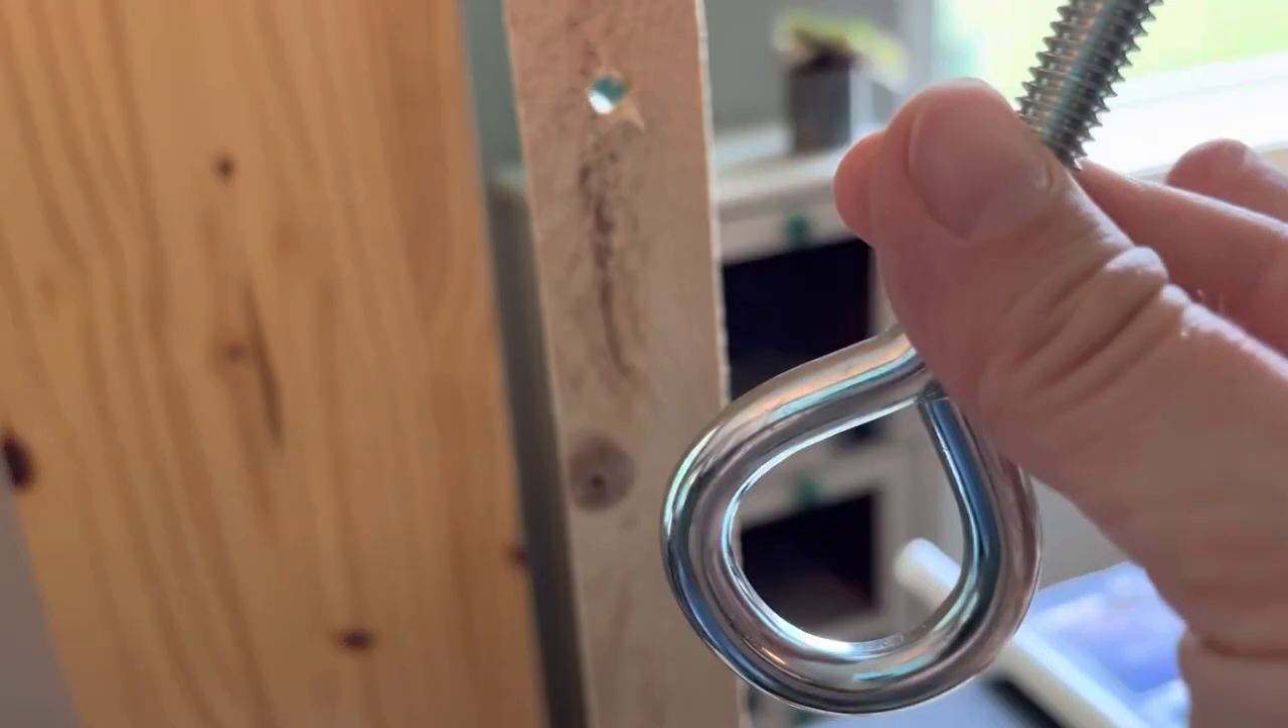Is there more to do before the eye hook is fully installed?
Yes.